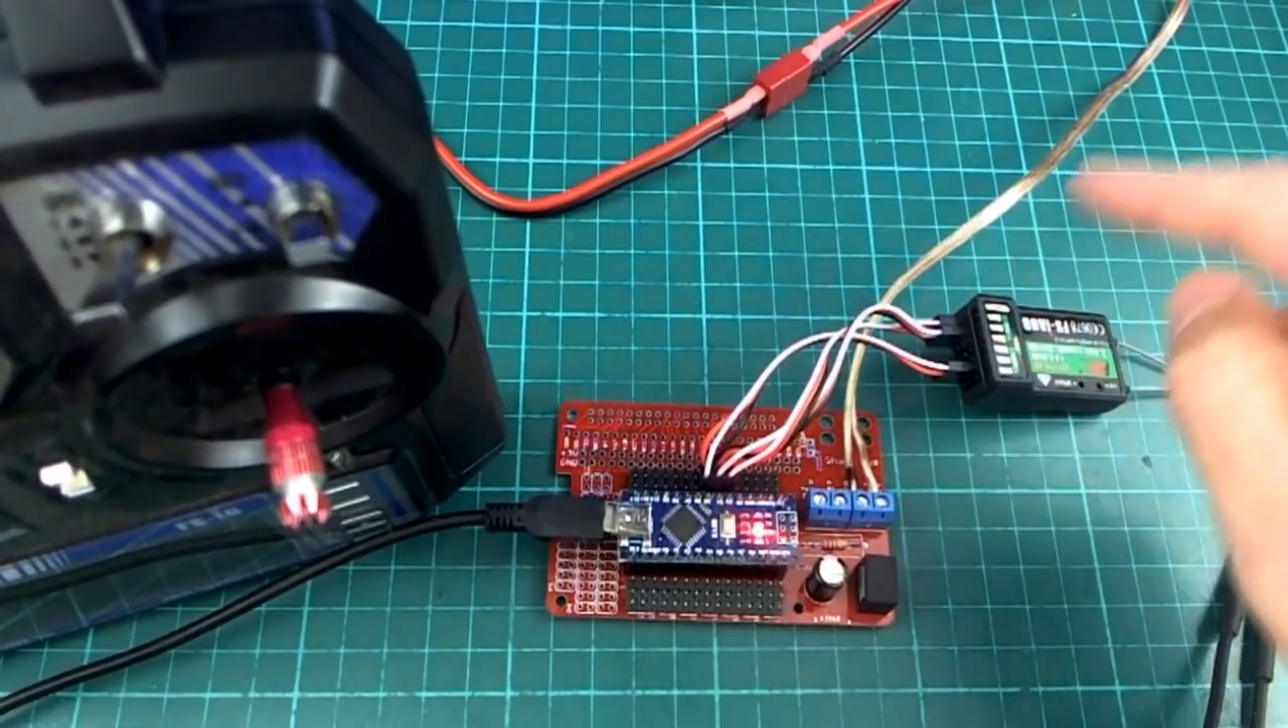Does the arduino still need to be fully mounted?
No.